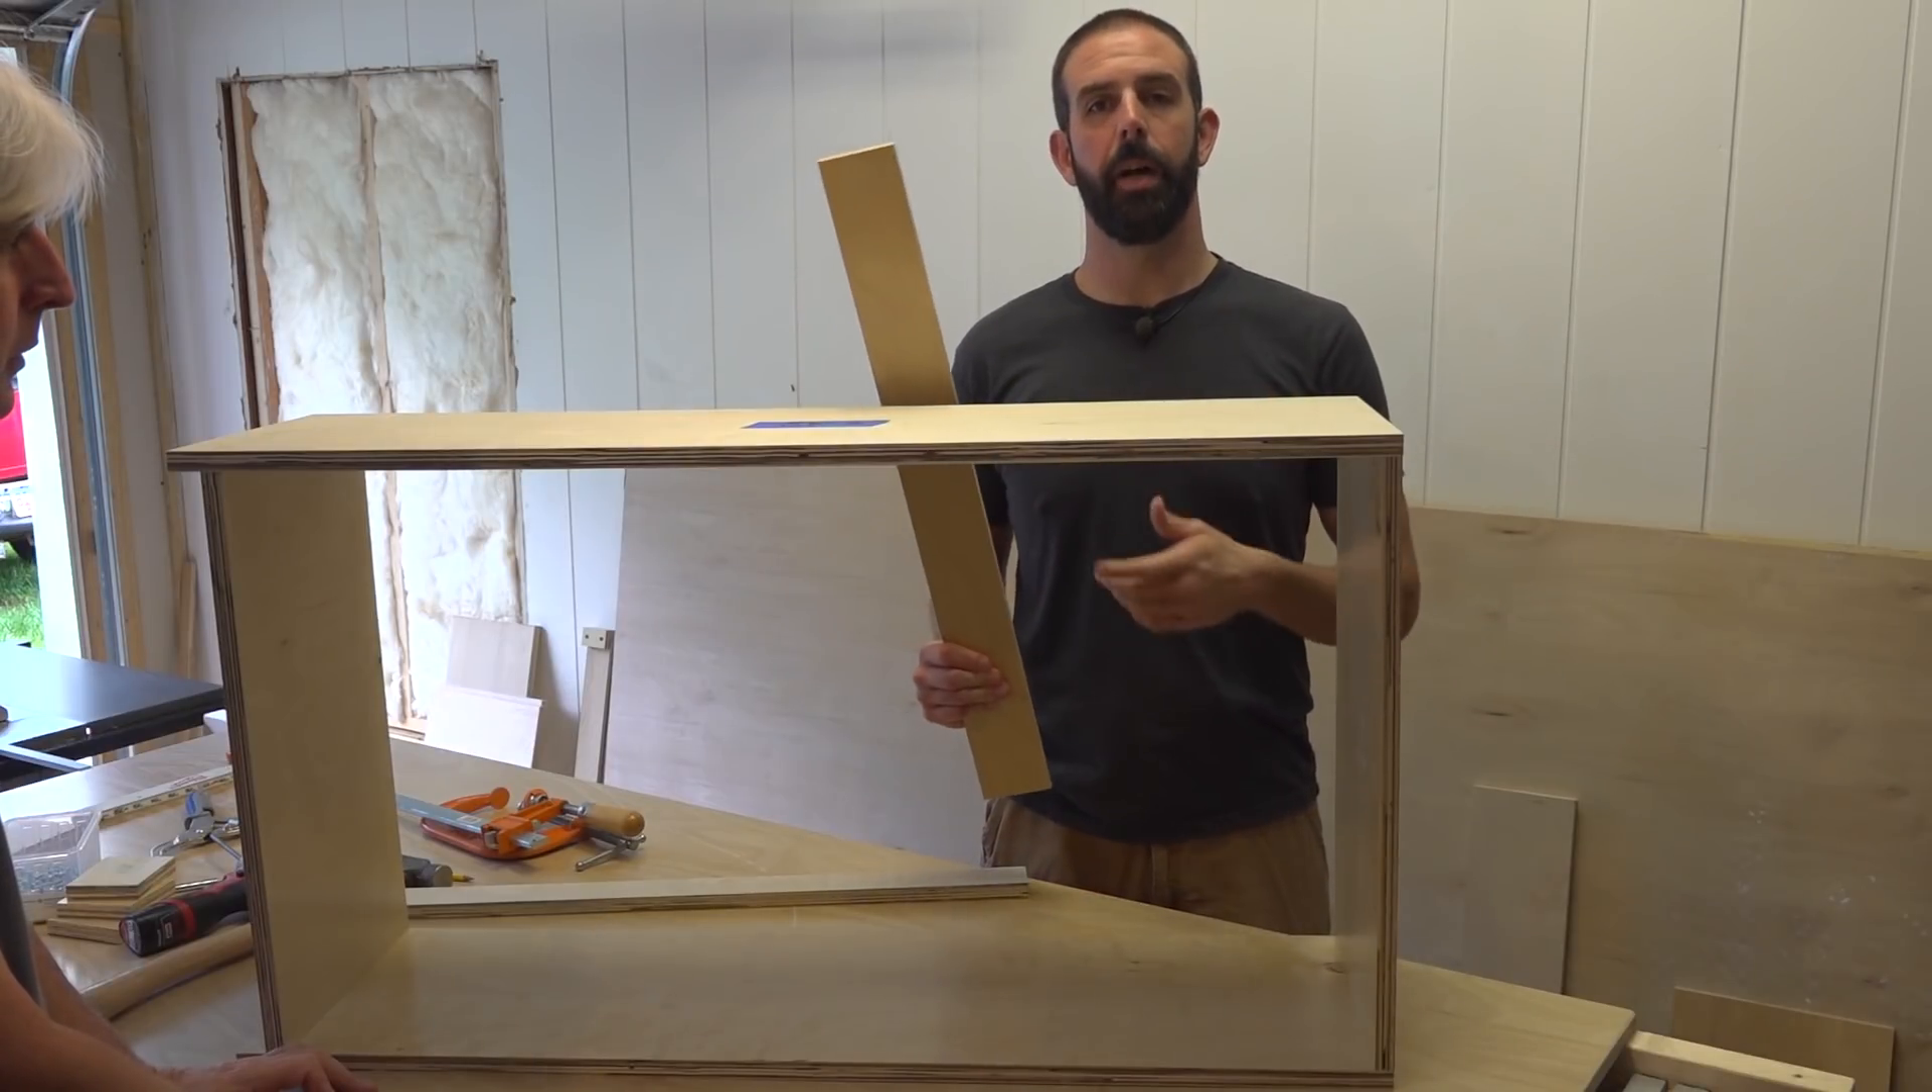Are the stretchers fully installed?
No.